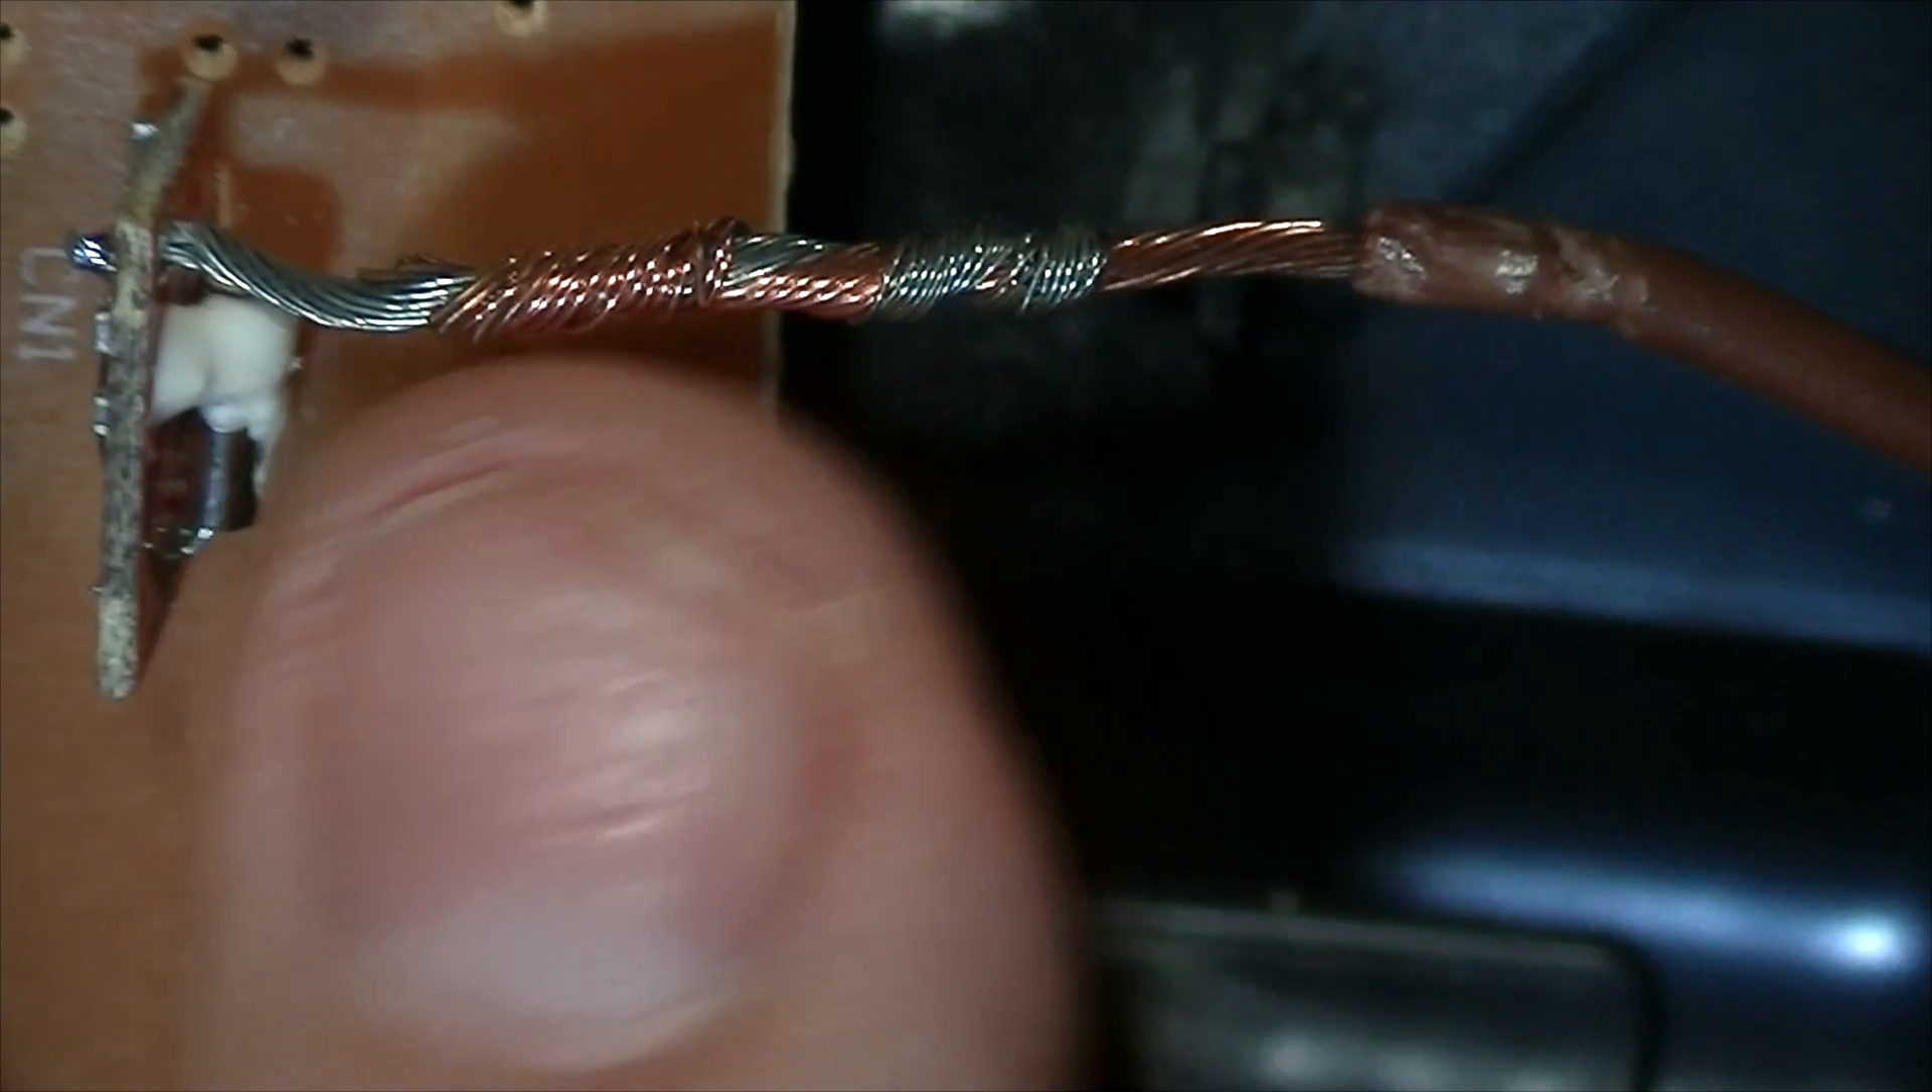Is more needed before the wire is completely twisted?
No.